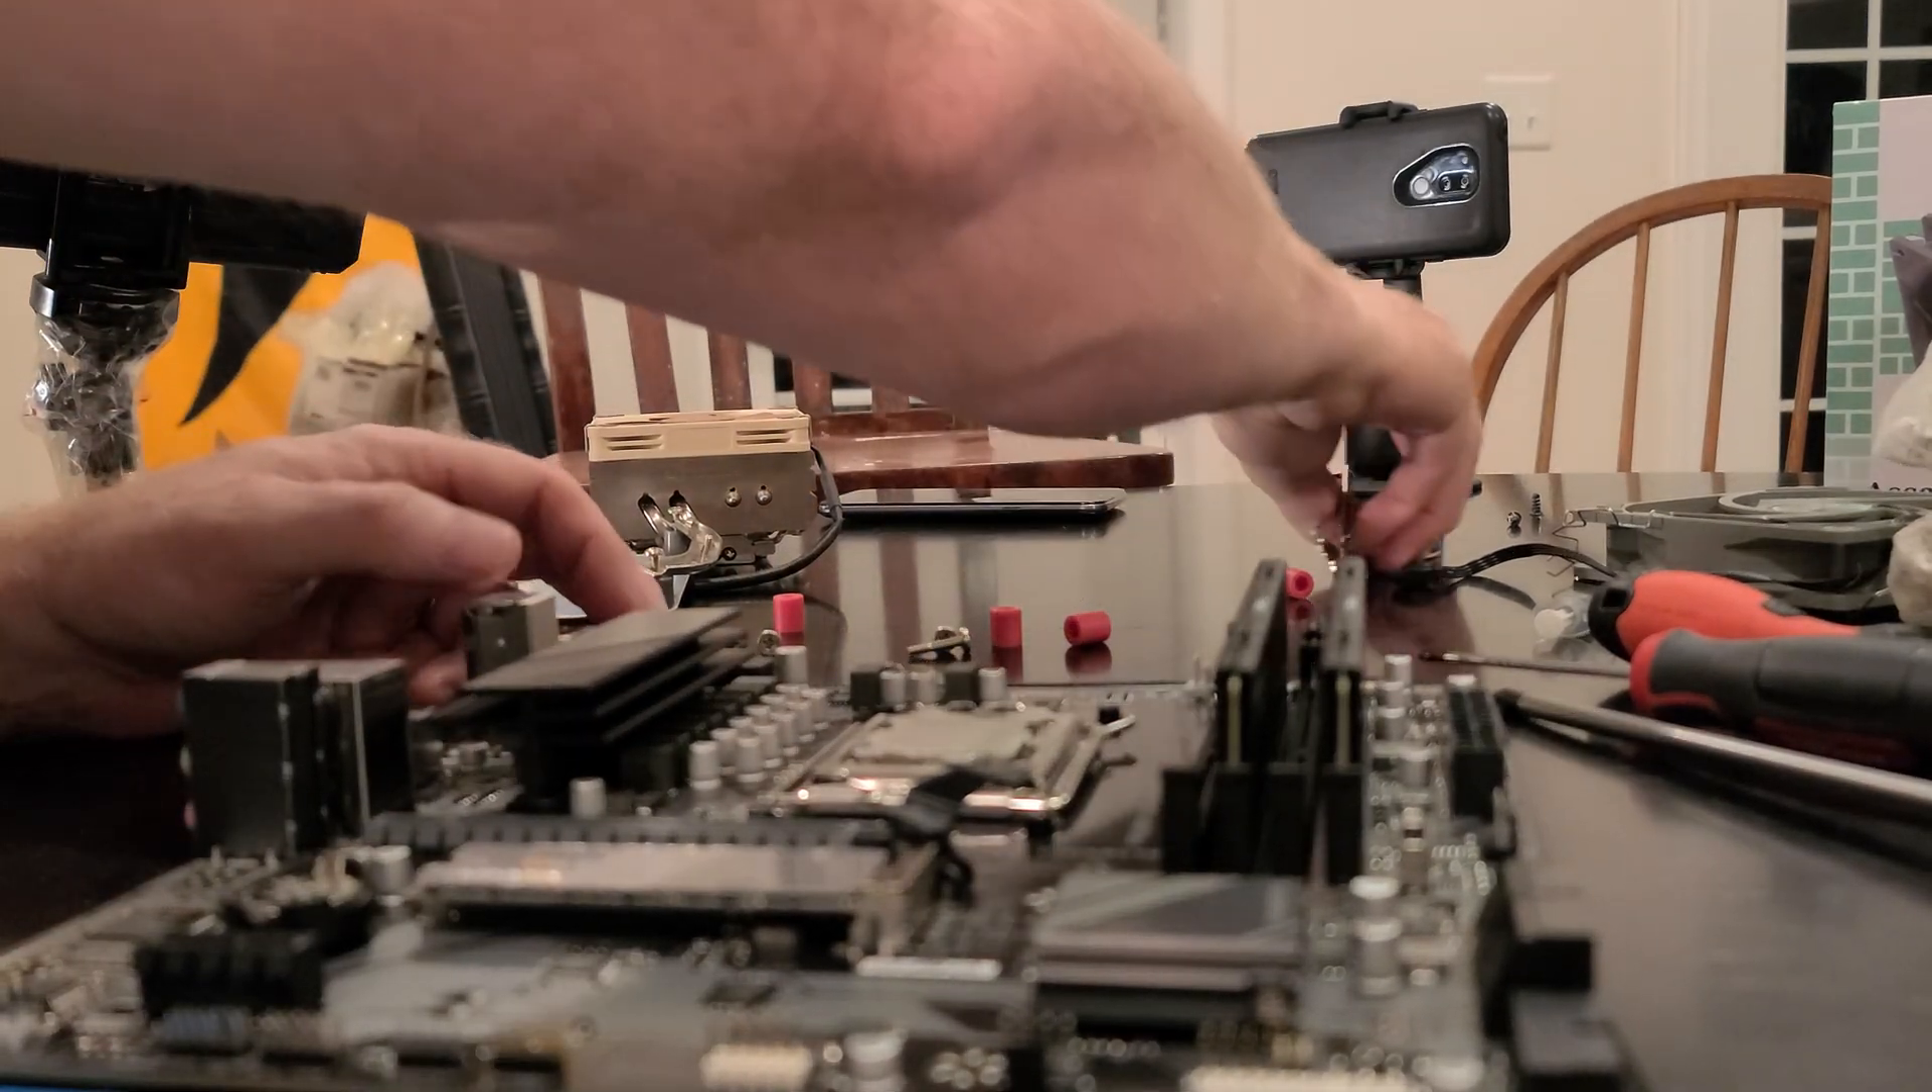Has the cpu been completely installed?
Yes.